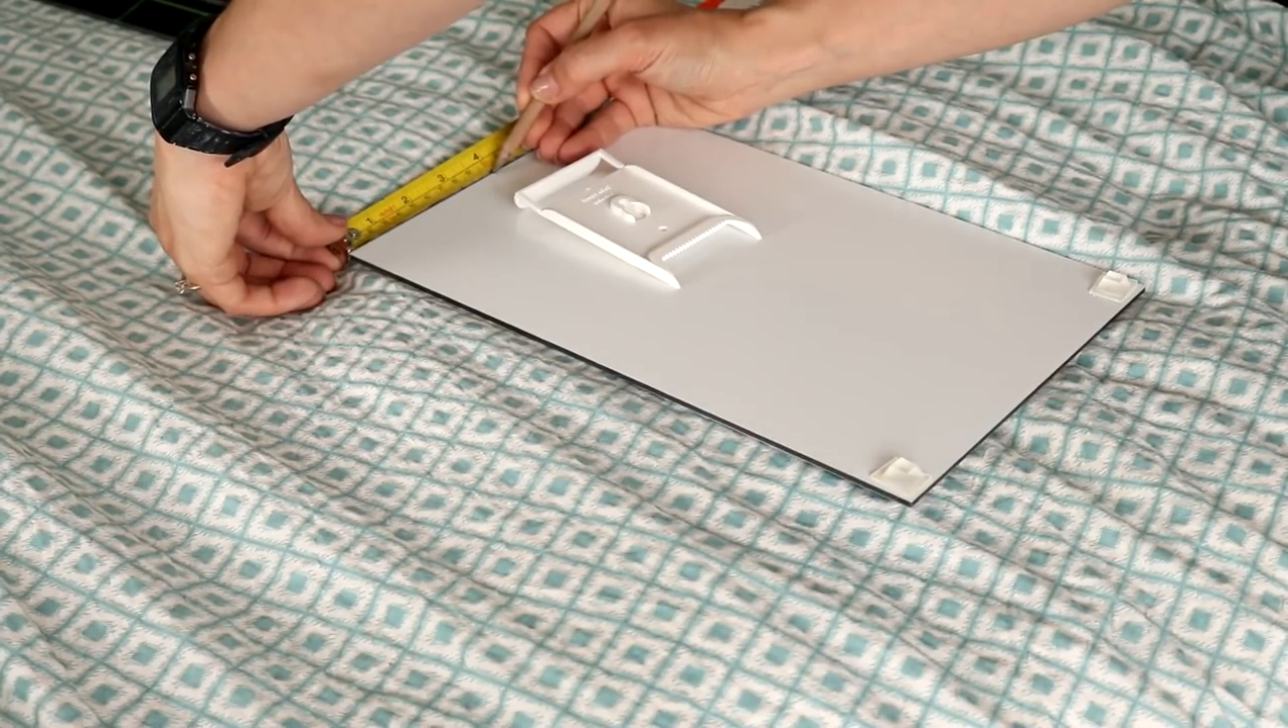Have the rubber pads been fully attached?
Yes.